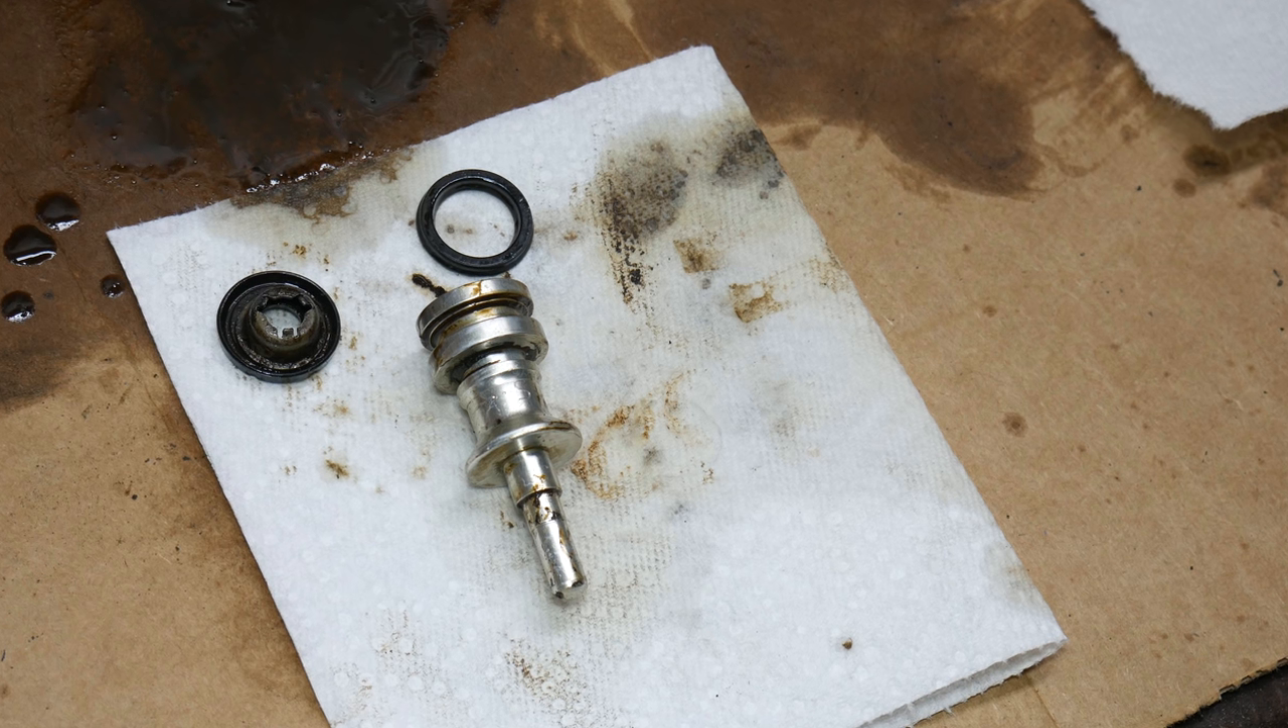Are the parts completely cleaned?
No.